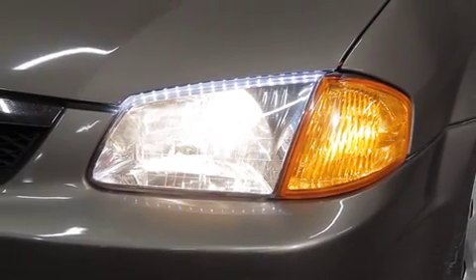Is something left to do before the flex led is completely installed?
No.